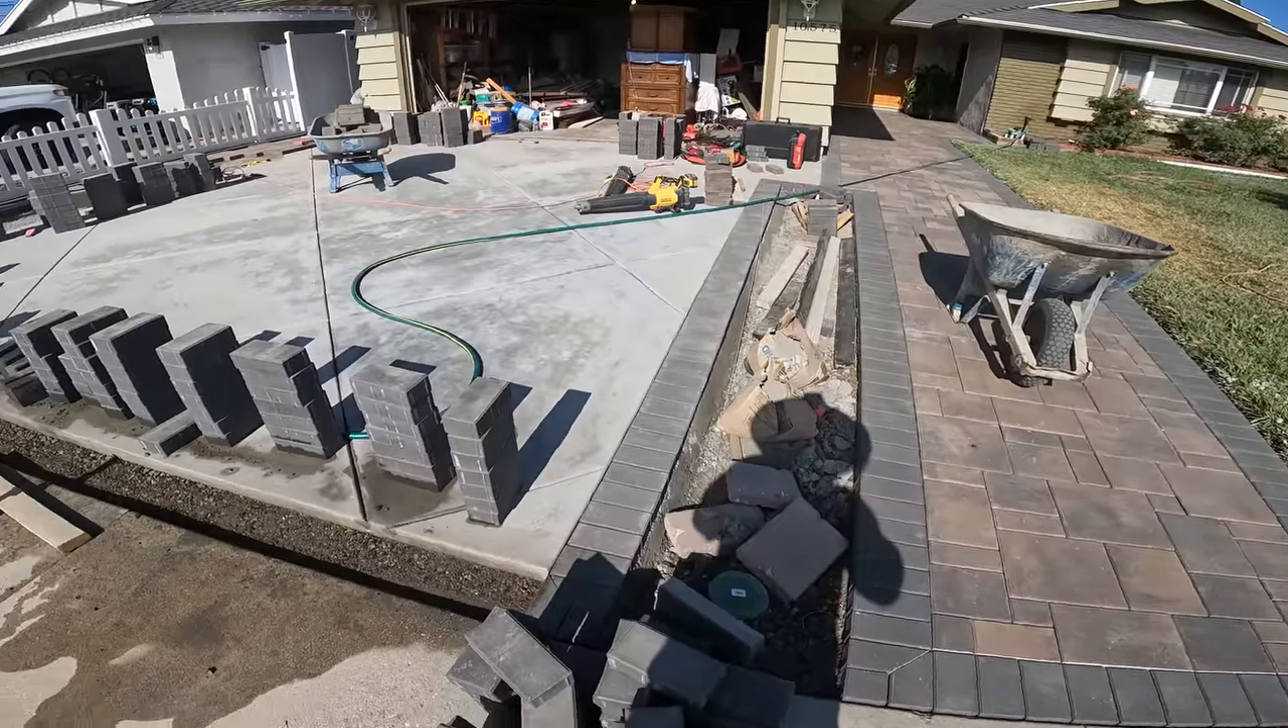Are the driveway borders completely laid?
No.